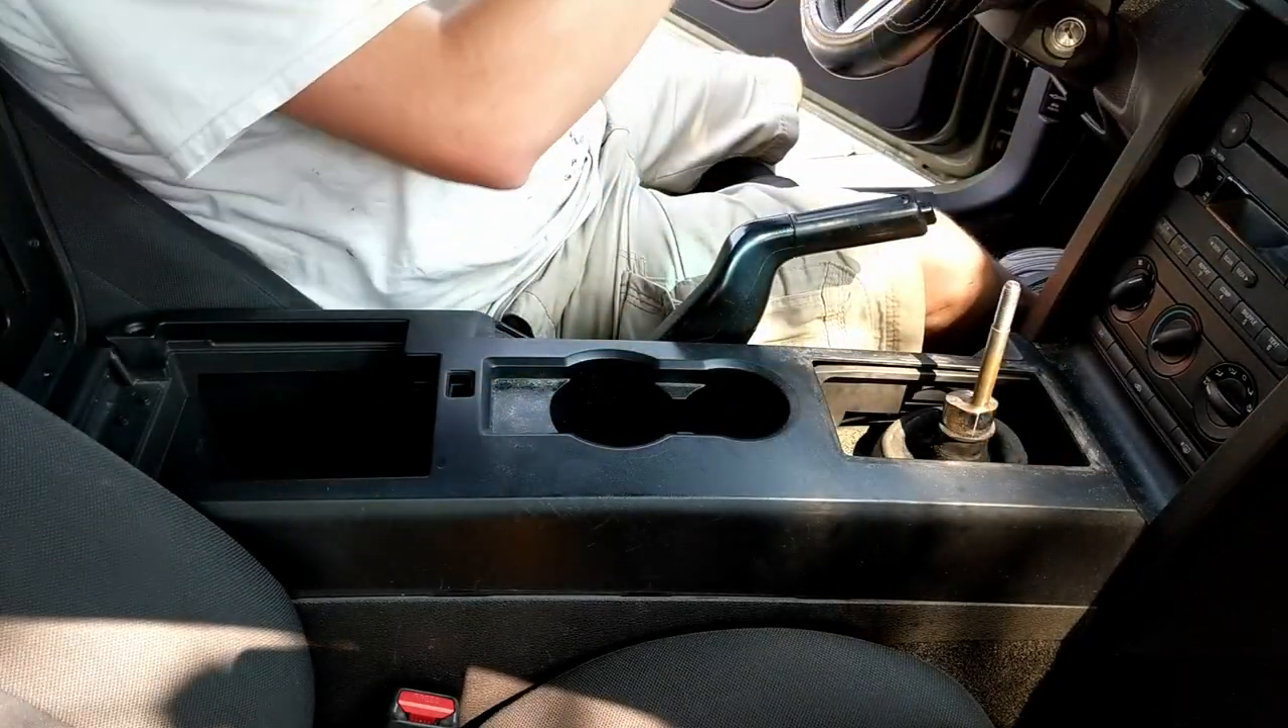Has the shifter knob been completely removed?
Yes.